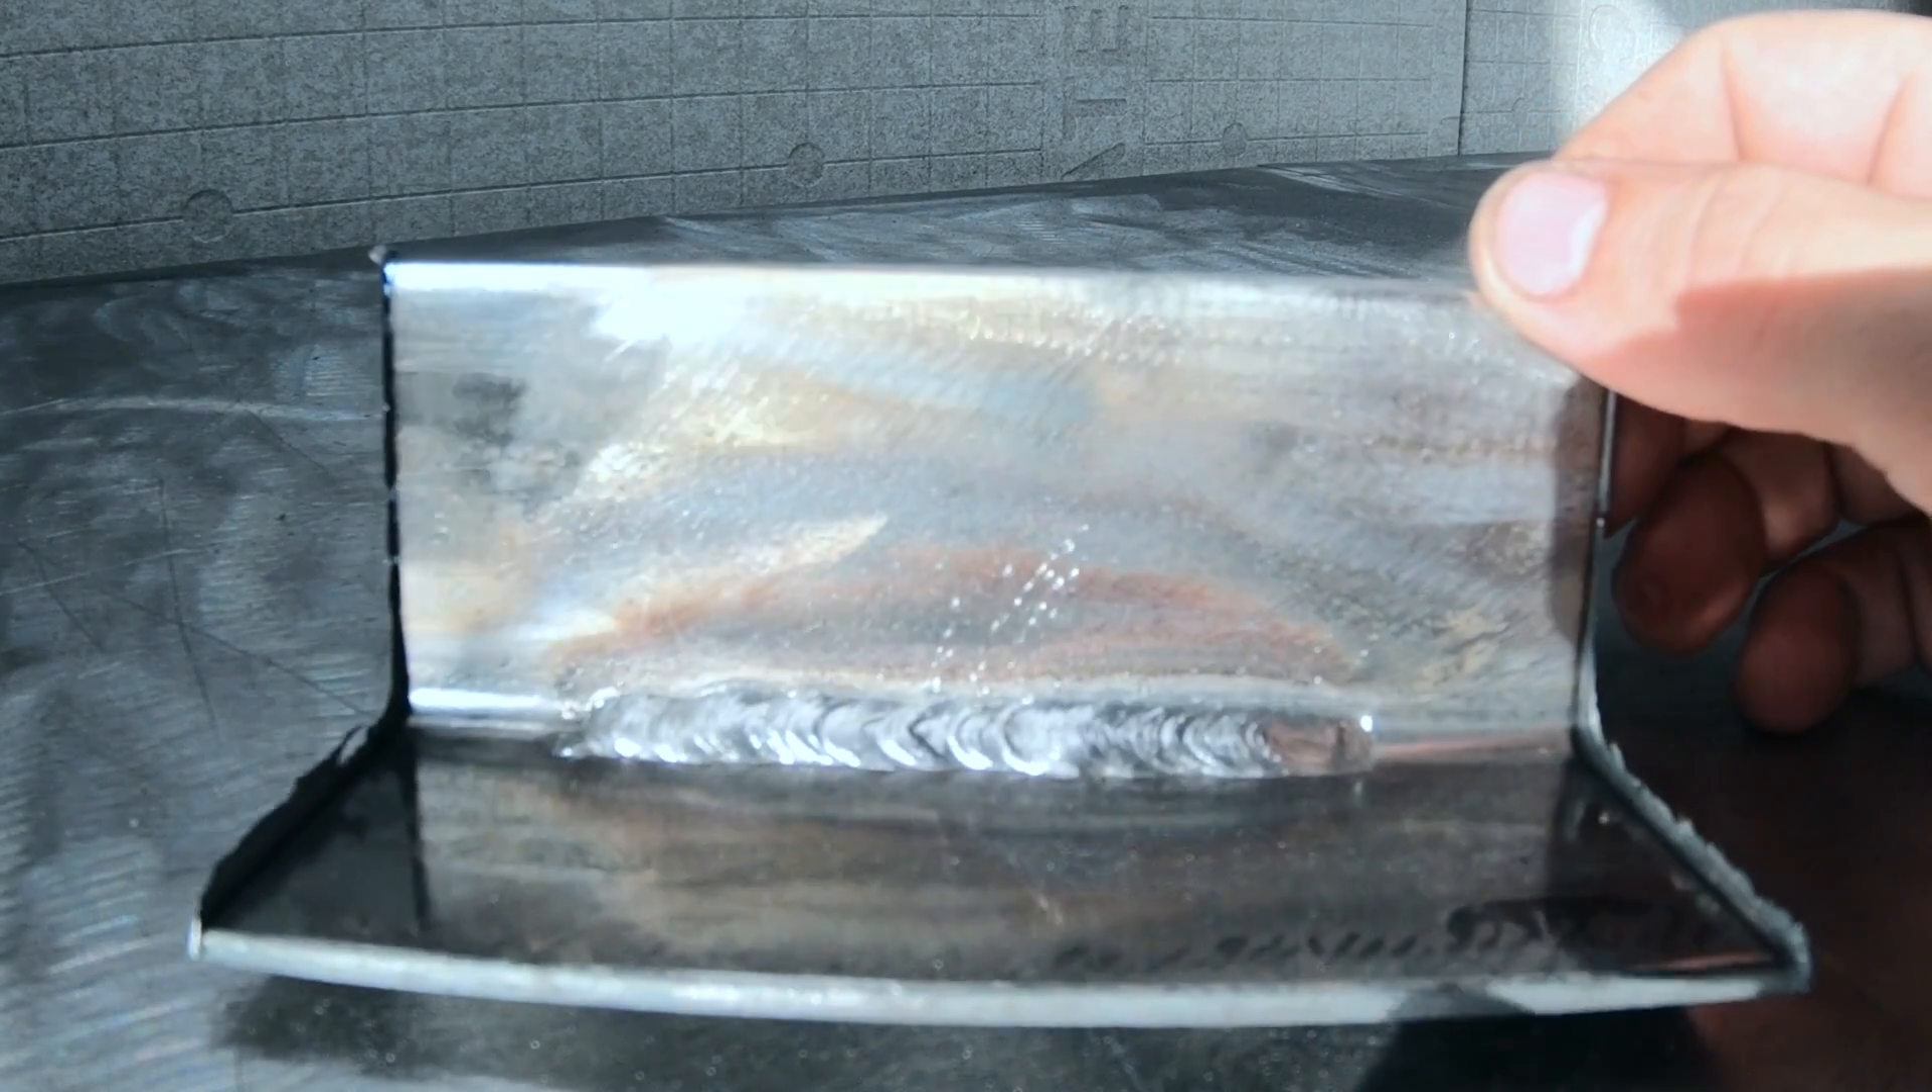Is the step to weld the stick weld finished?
Yes.